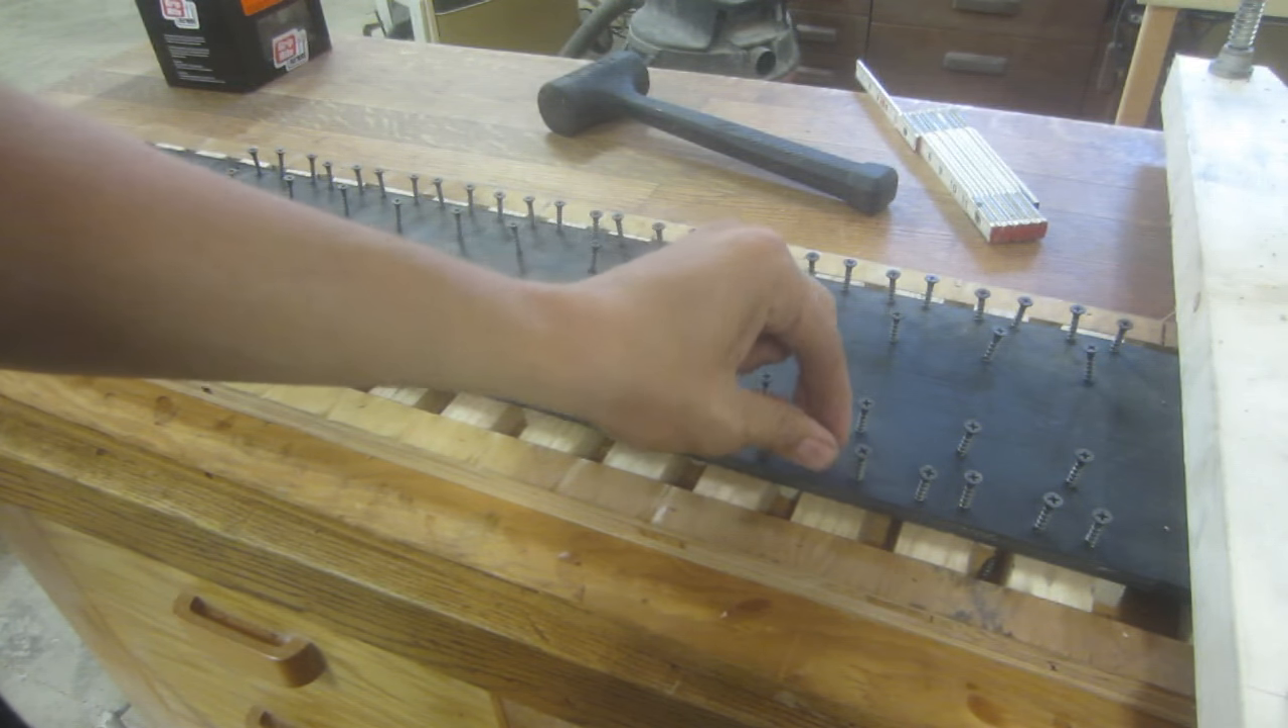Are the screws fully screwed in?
No.